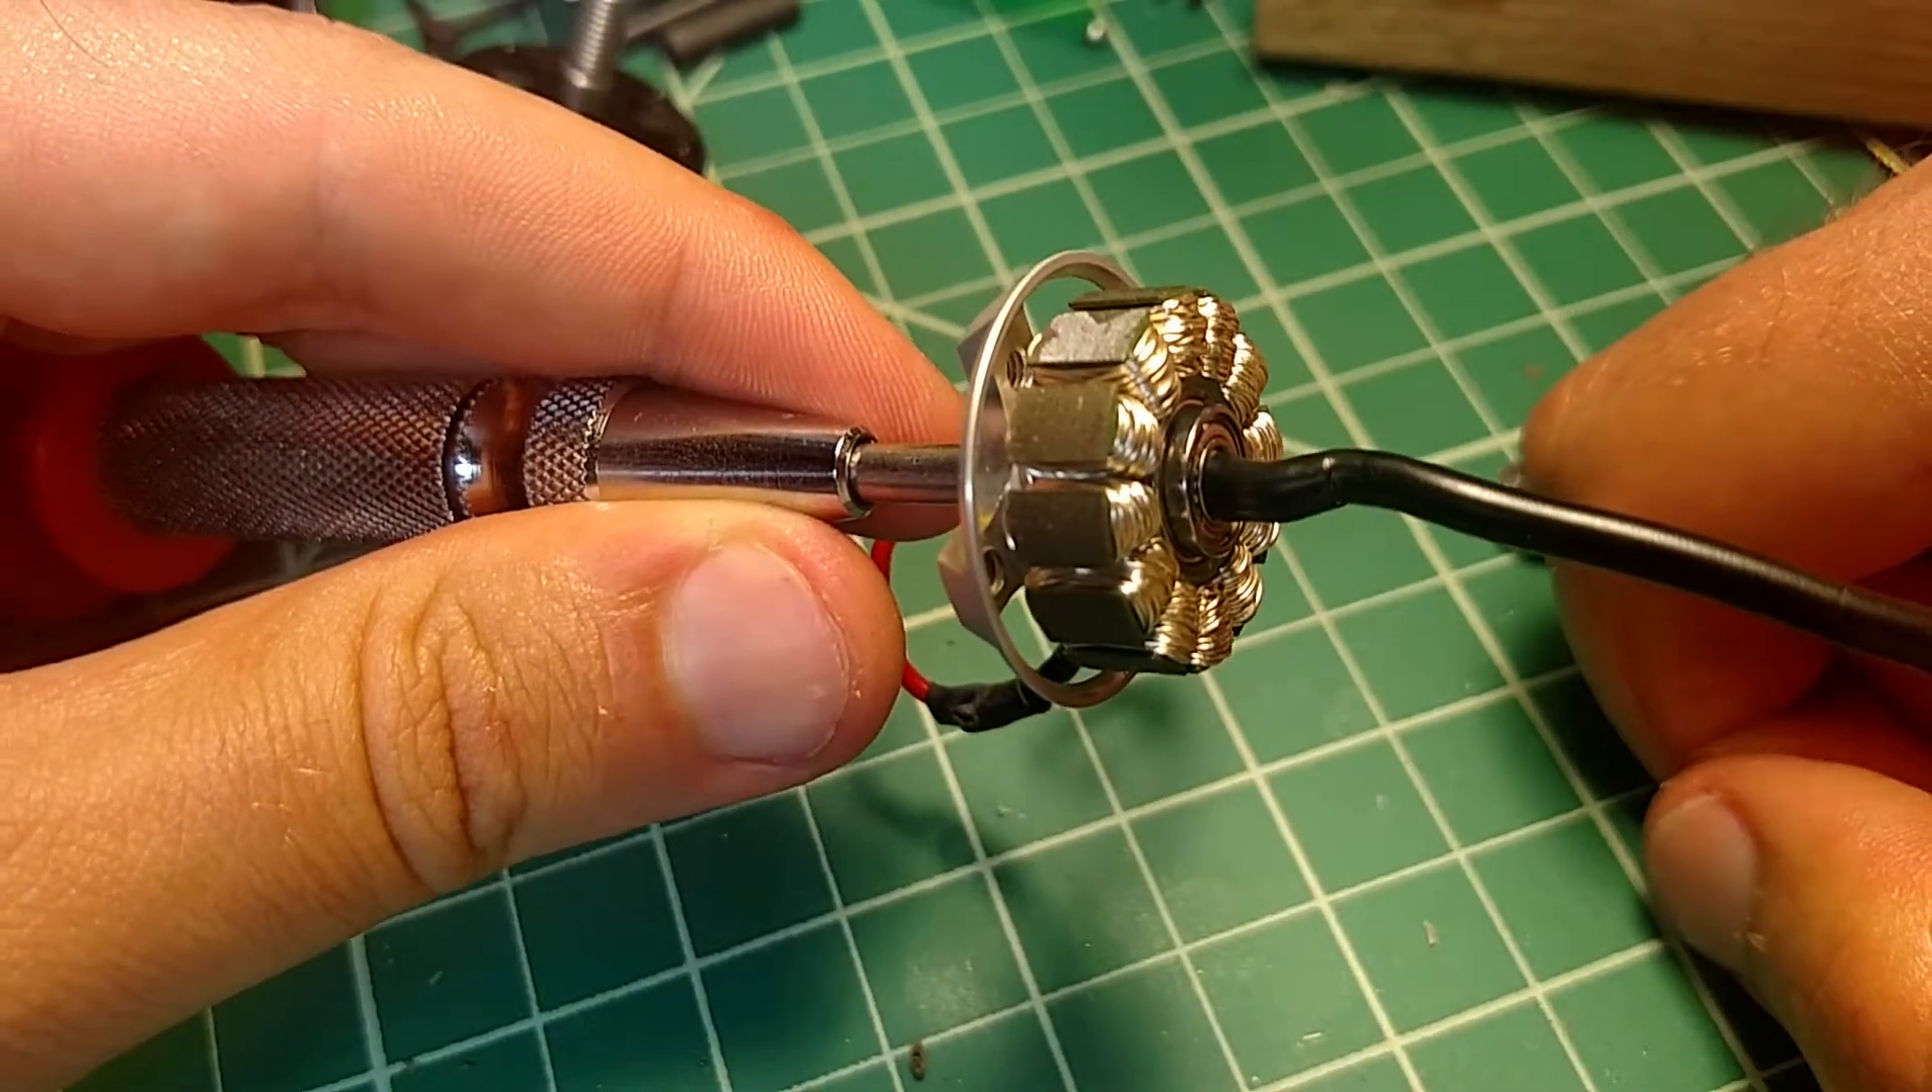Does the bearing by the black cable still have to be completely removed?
Yes.